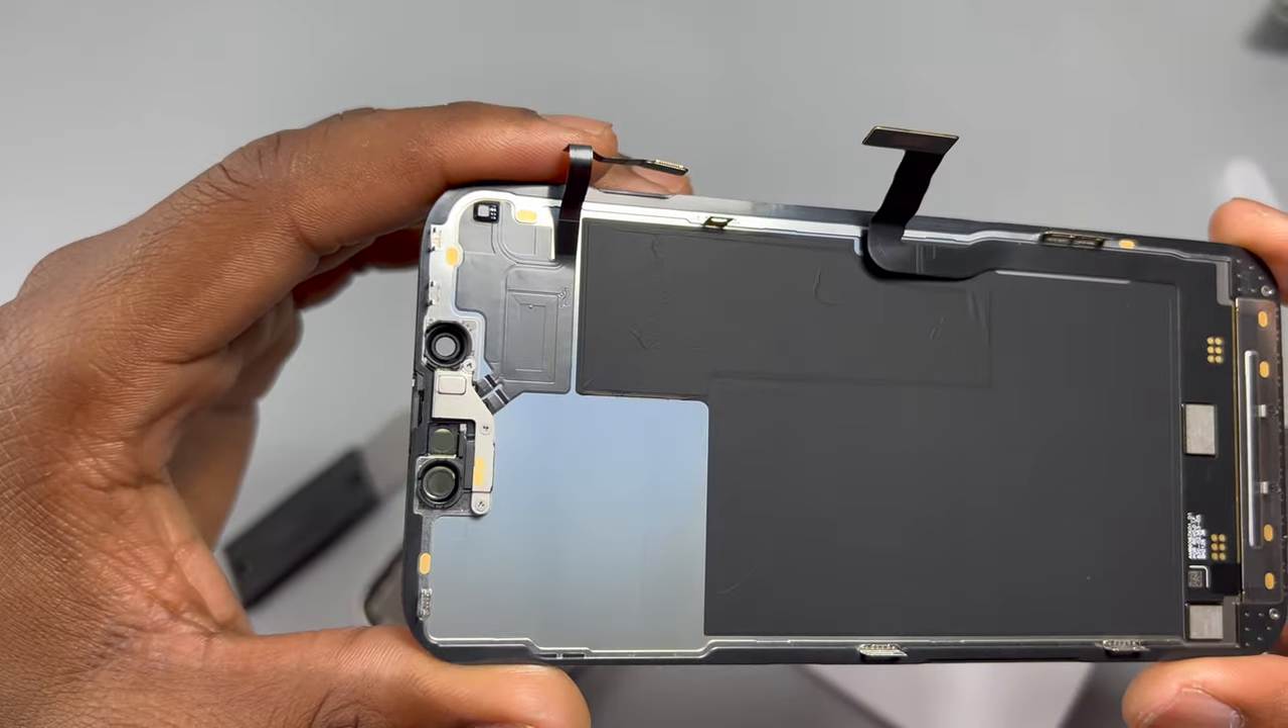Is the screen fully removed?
Yes.